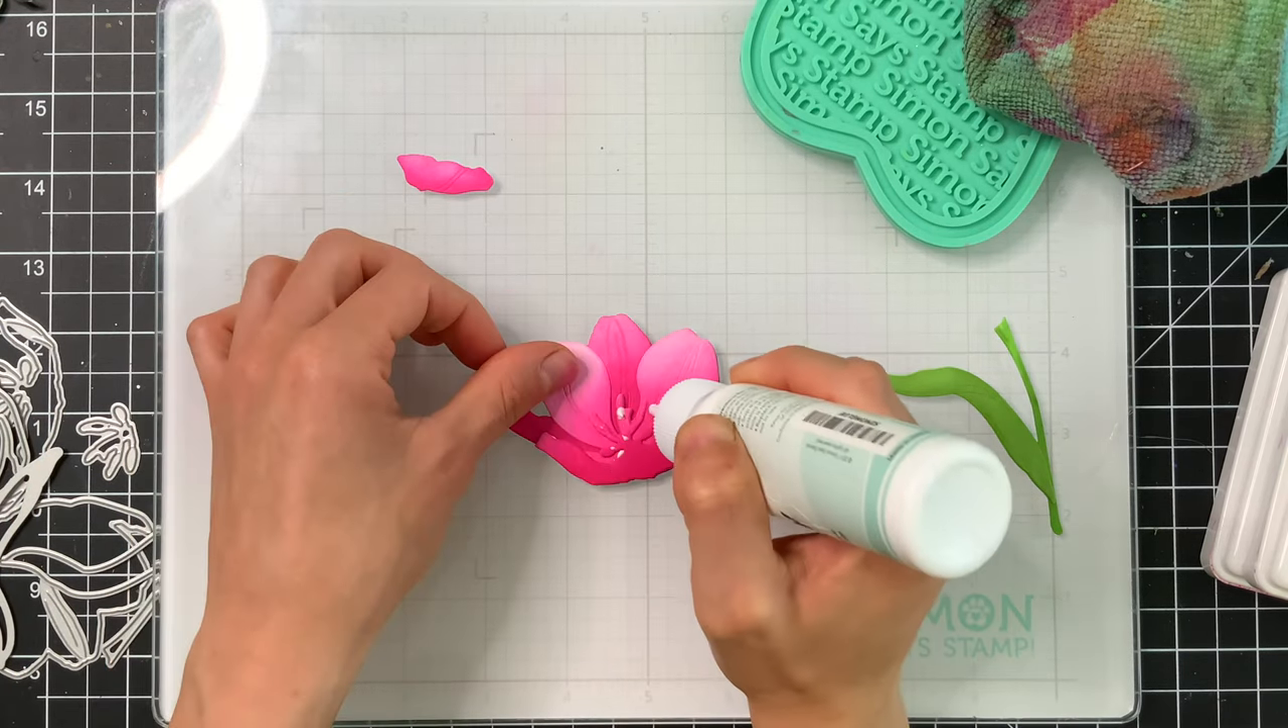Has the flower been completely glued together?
No.